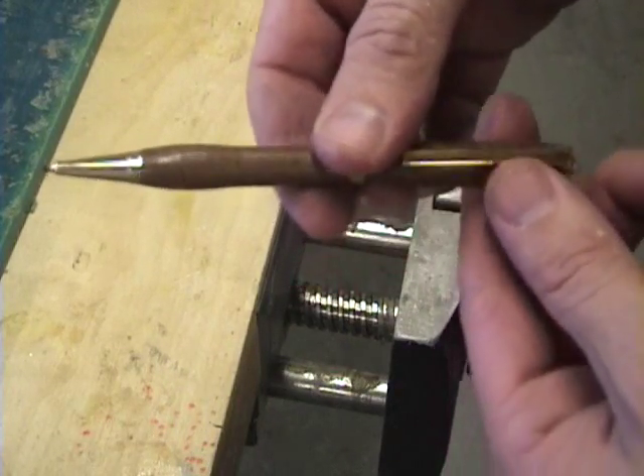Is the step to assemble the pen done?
Yes.